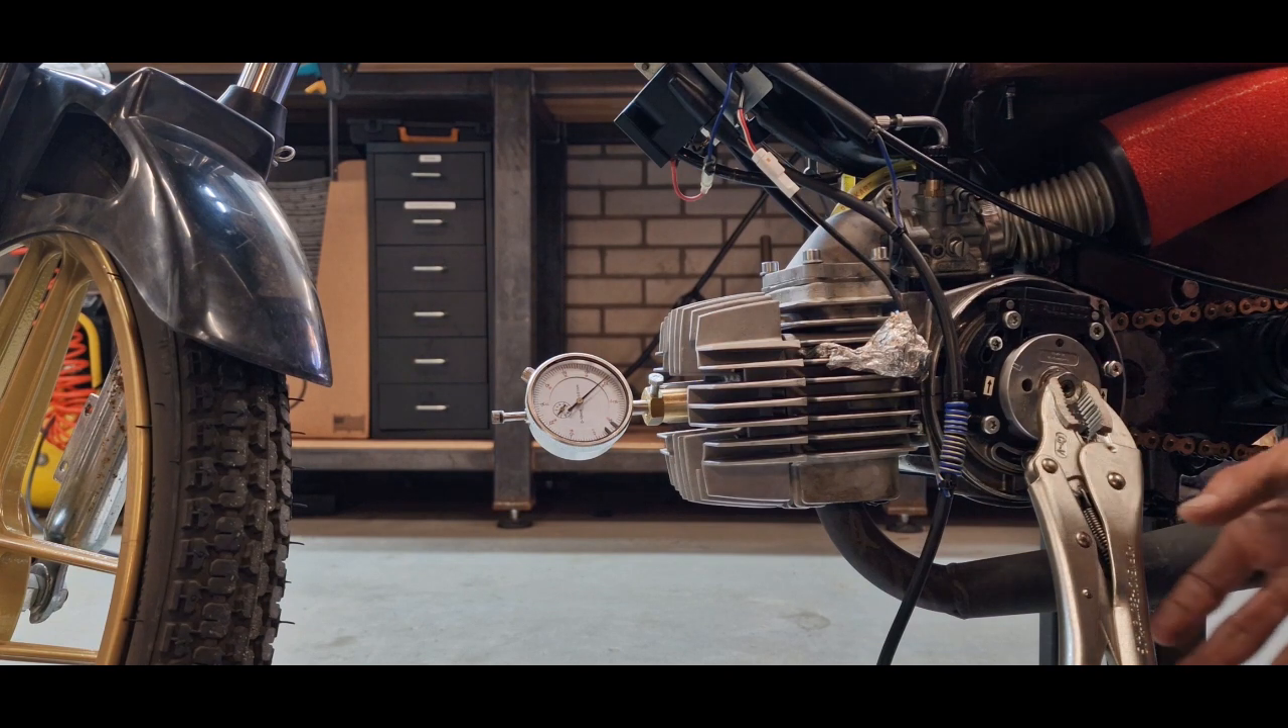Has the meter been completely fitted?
Yes.